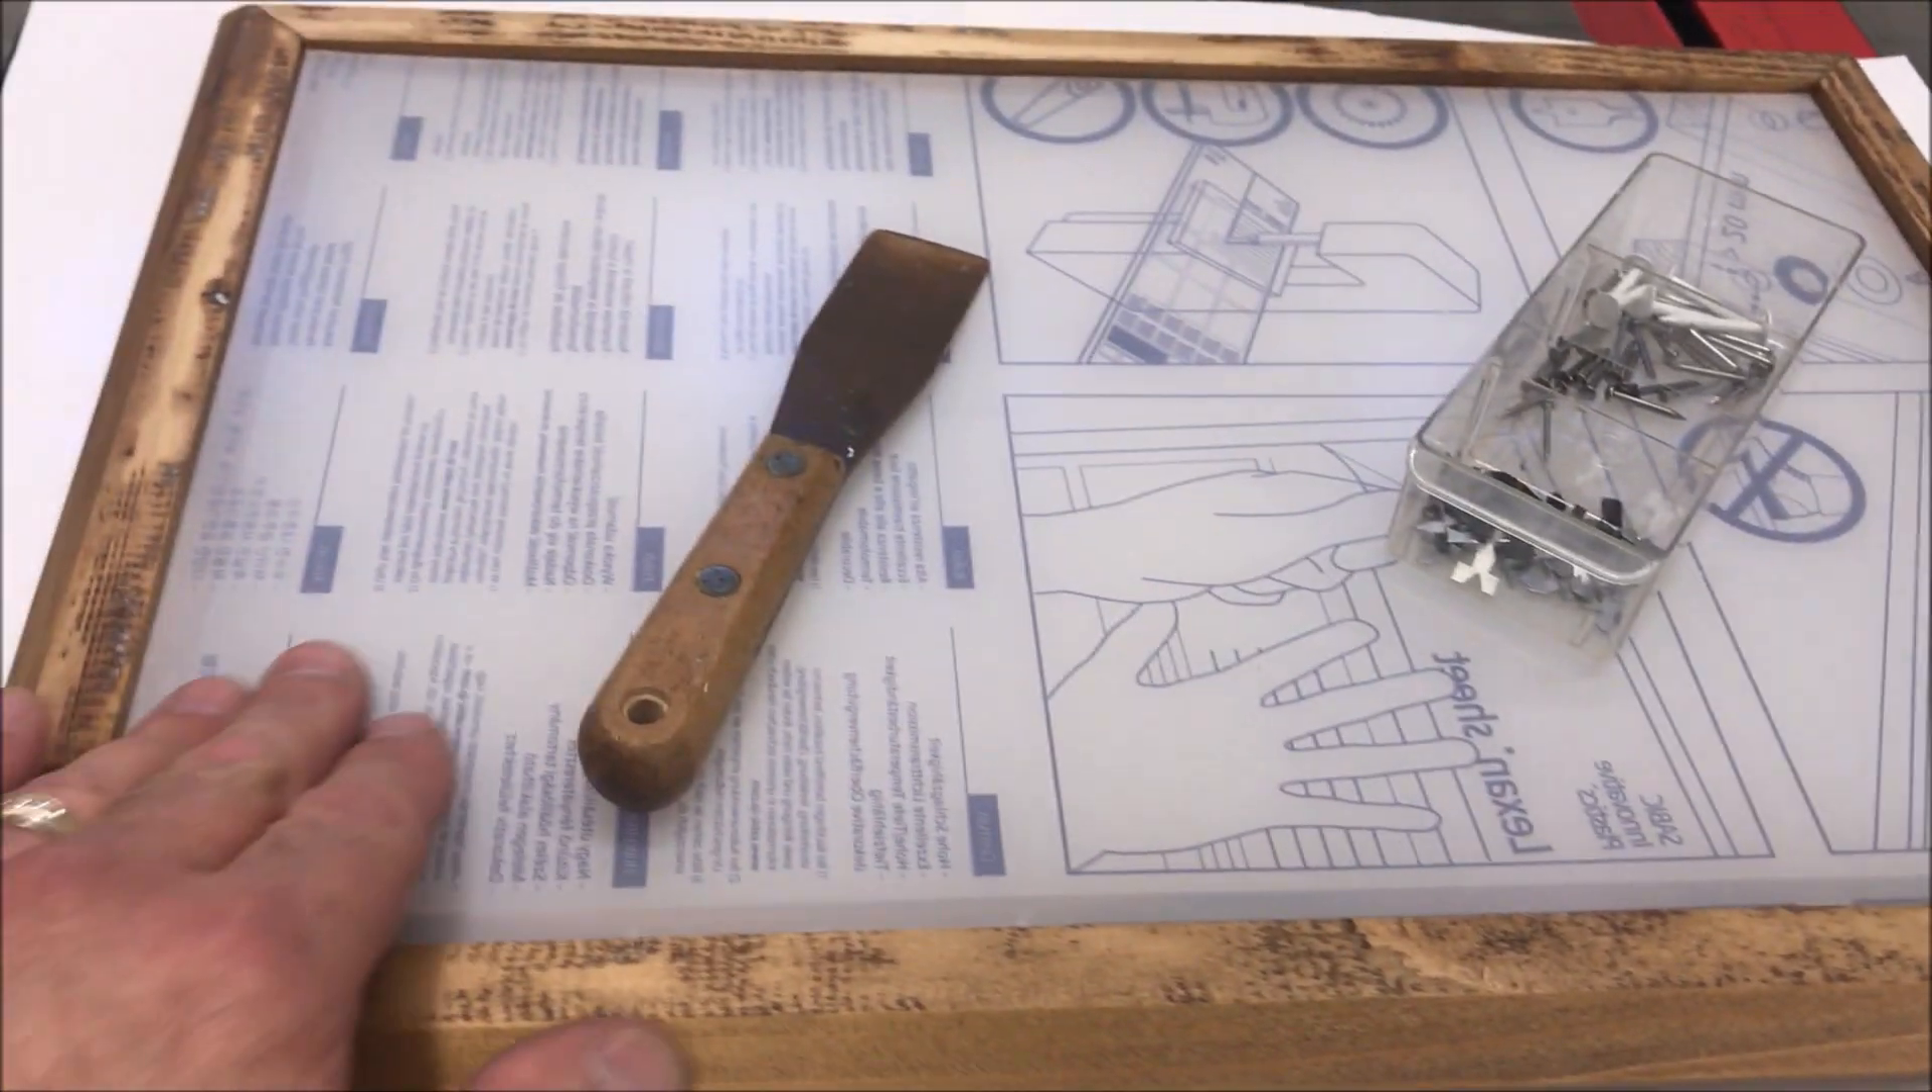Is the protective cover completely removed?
No.